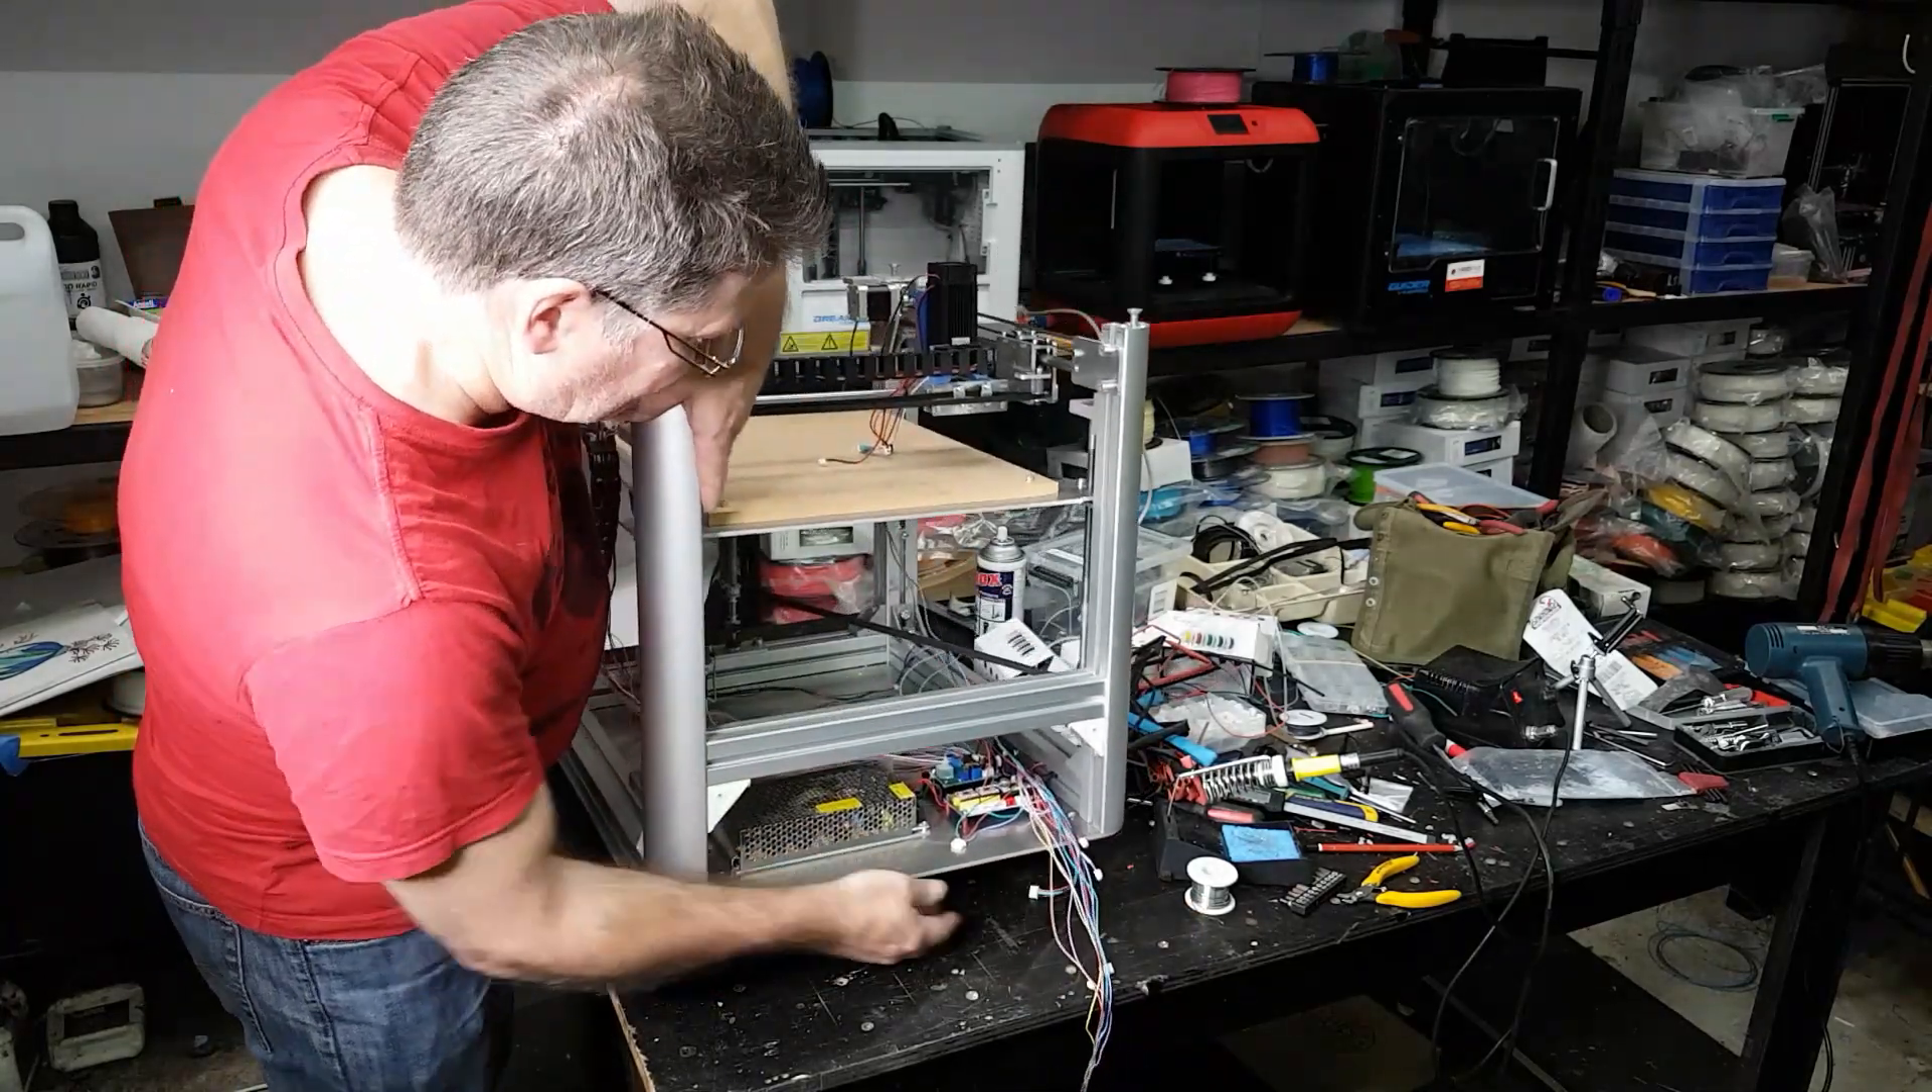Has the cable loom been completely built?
No.